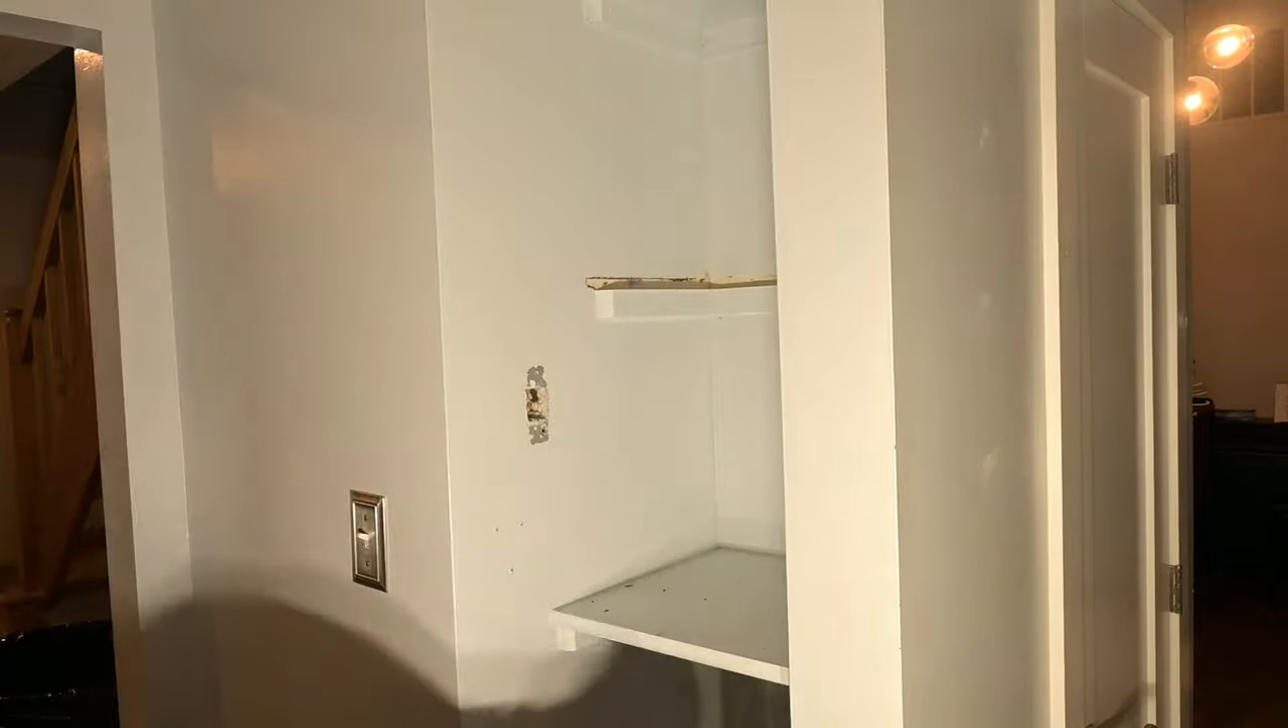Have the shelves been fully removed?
No.